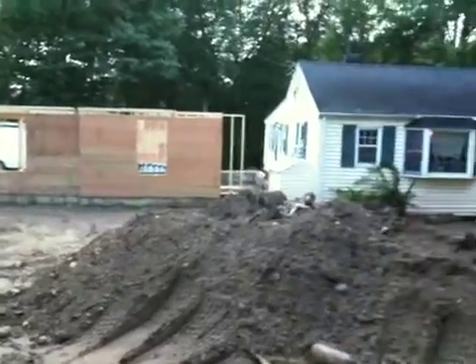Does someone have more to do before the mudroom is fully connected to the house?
Yes.